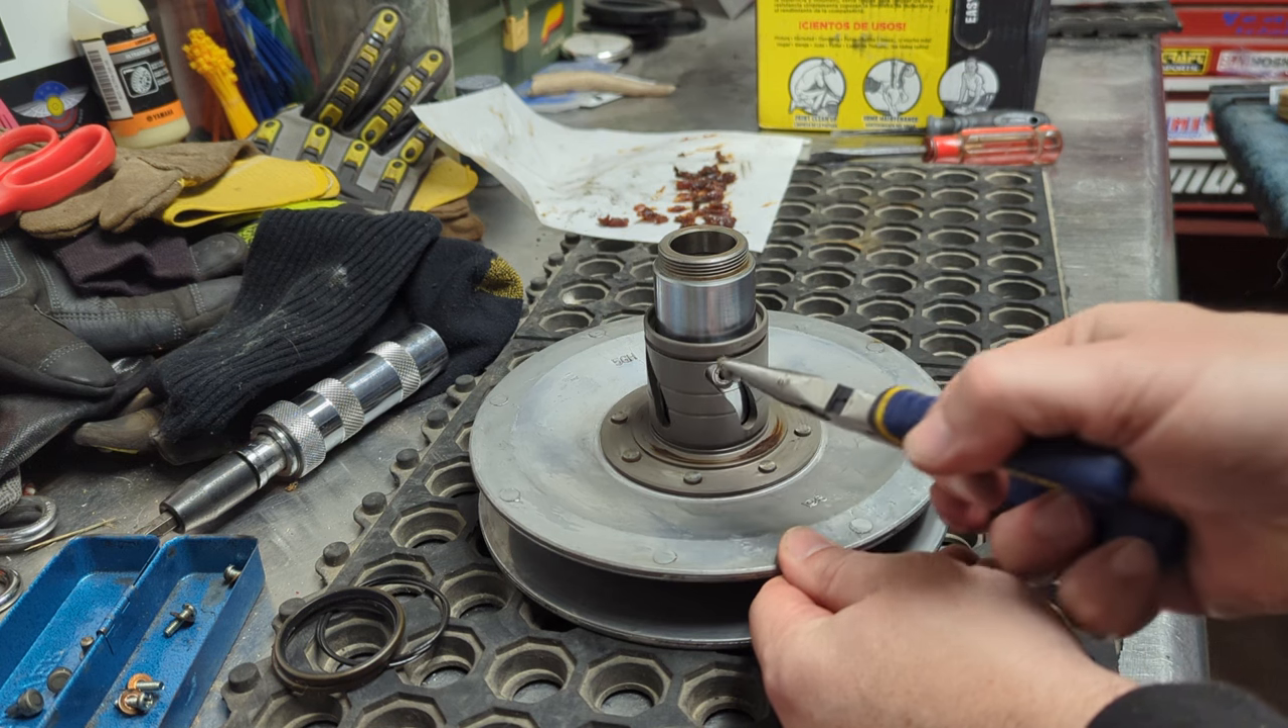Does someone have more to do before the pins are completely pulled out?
Yes.